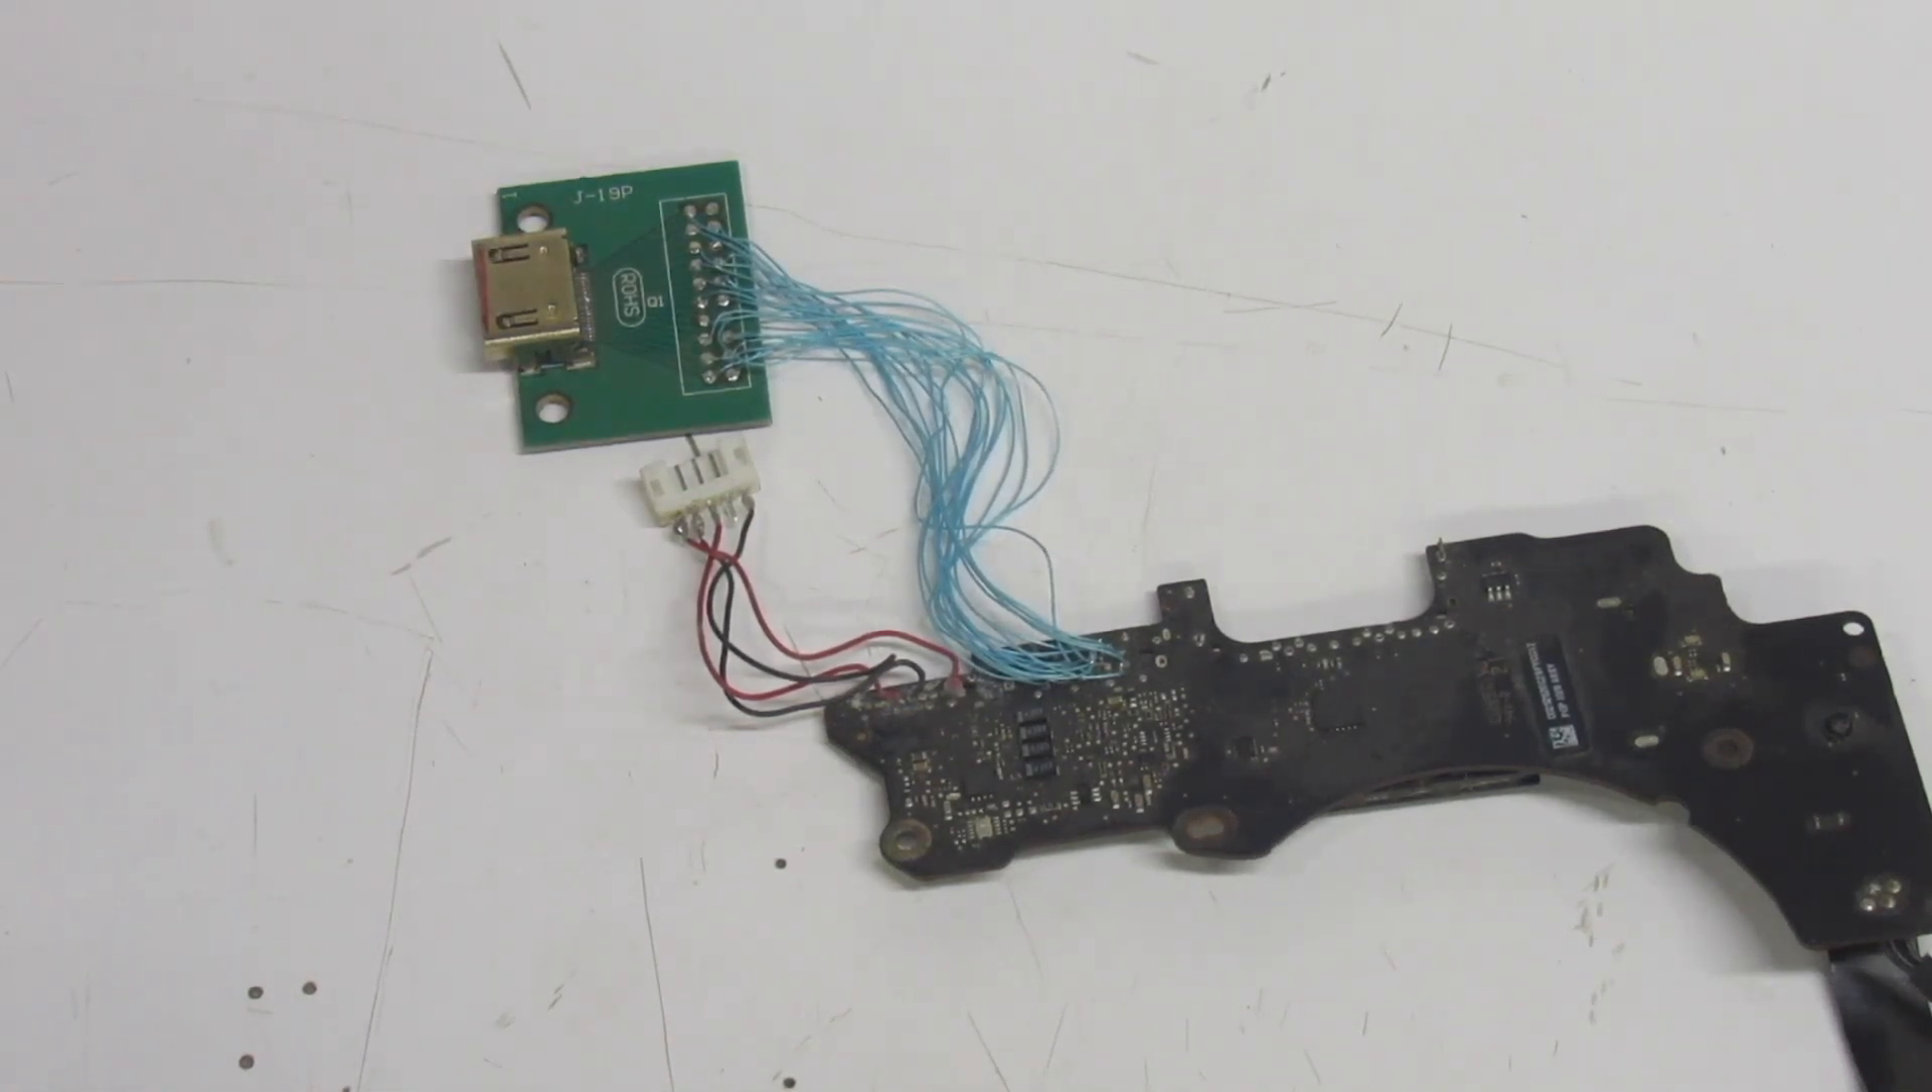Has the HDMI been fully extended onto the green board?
Yes.